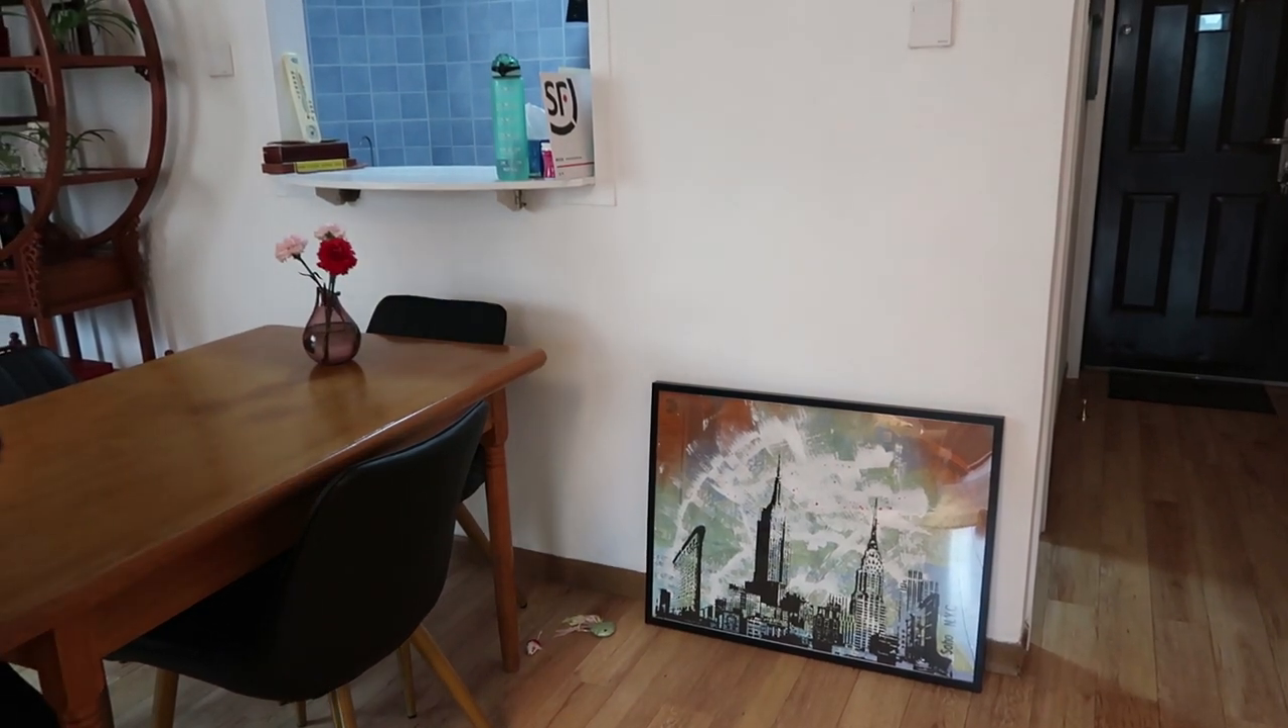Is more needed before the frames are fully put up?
Yes.